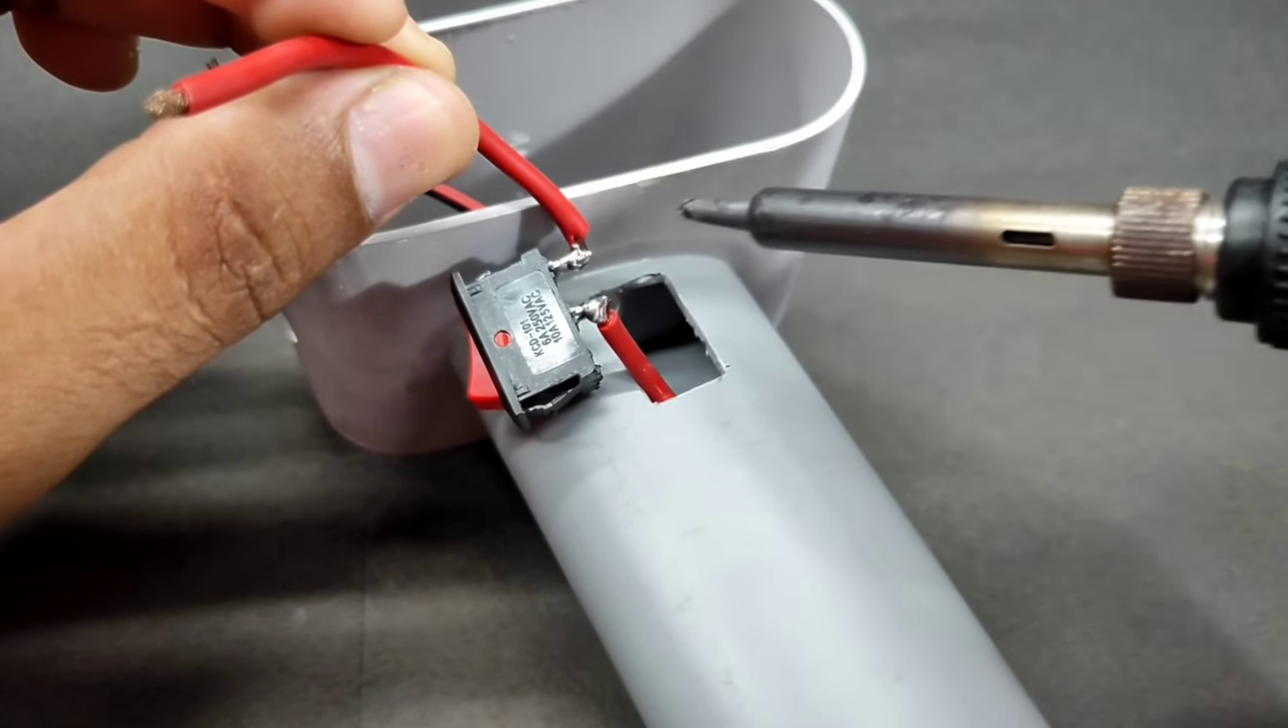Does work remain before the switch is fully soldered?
No.